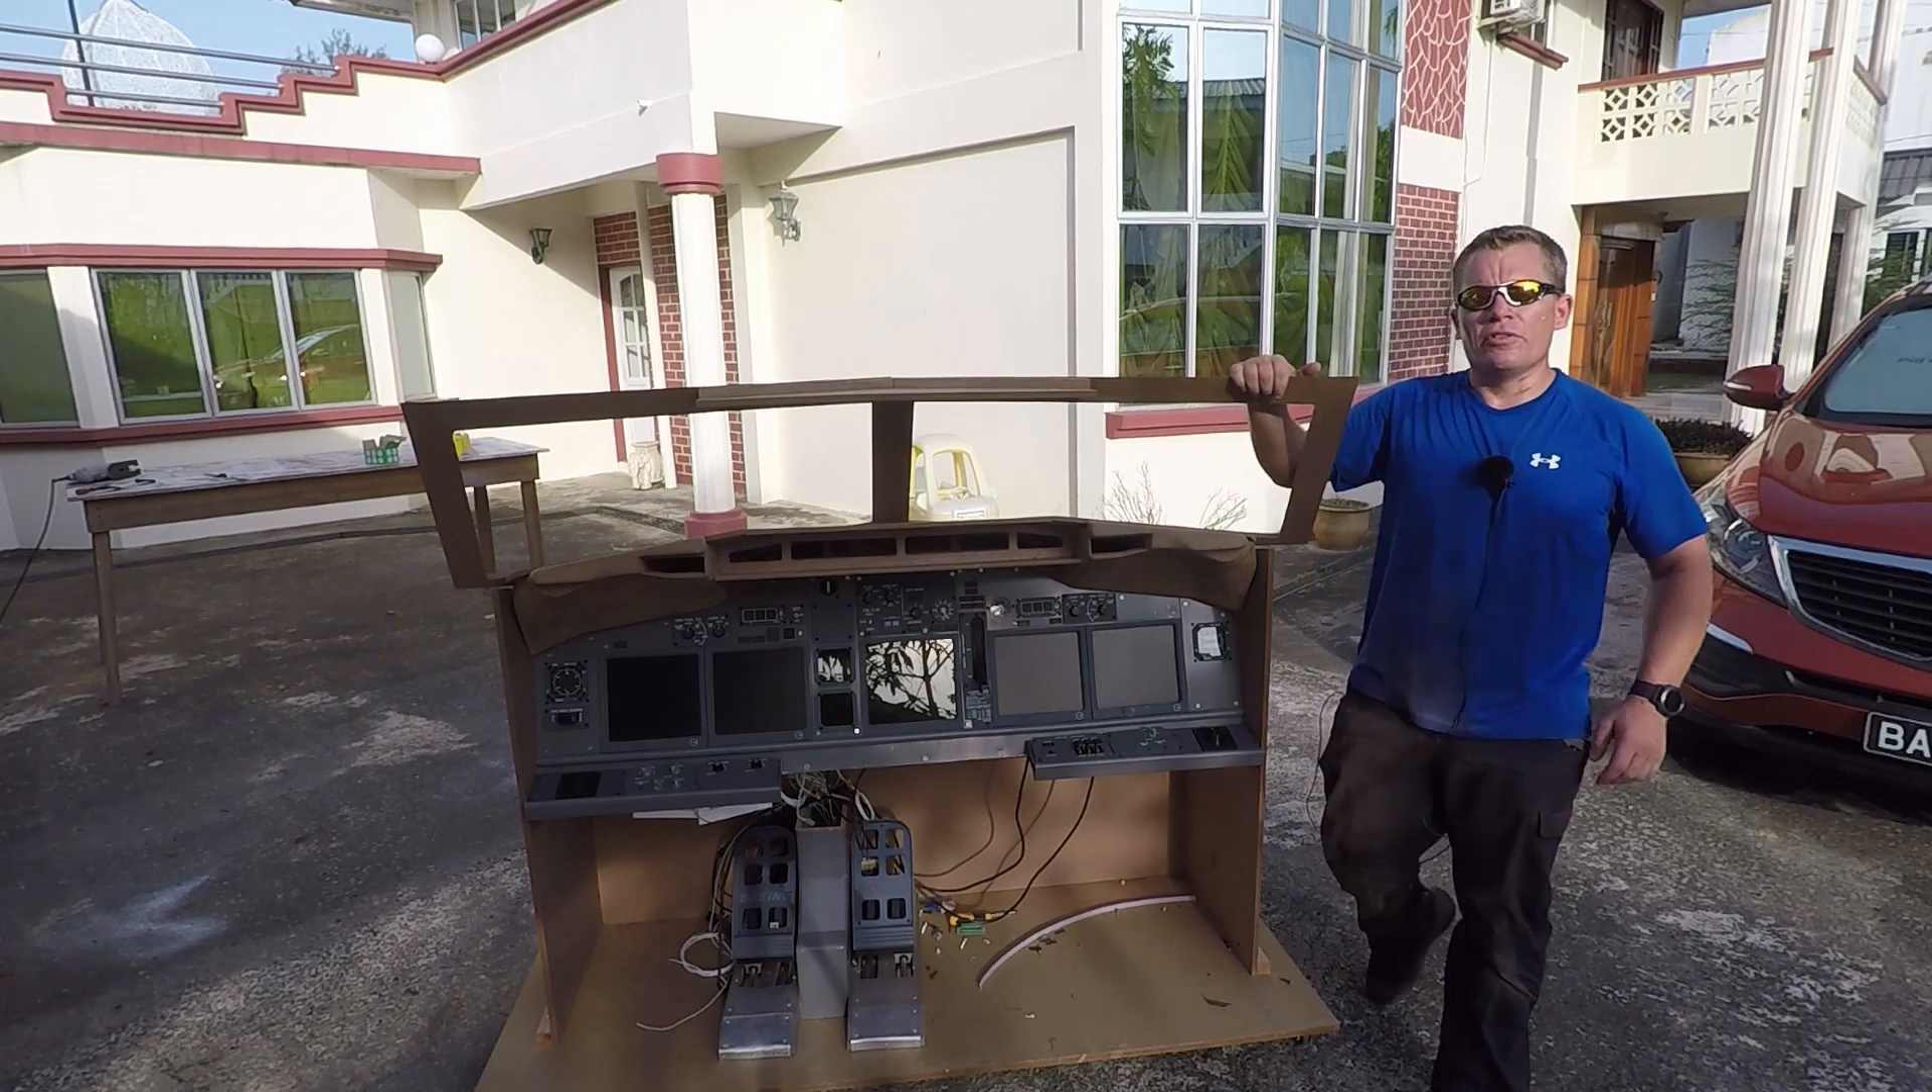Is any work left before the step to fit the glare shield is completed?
No.